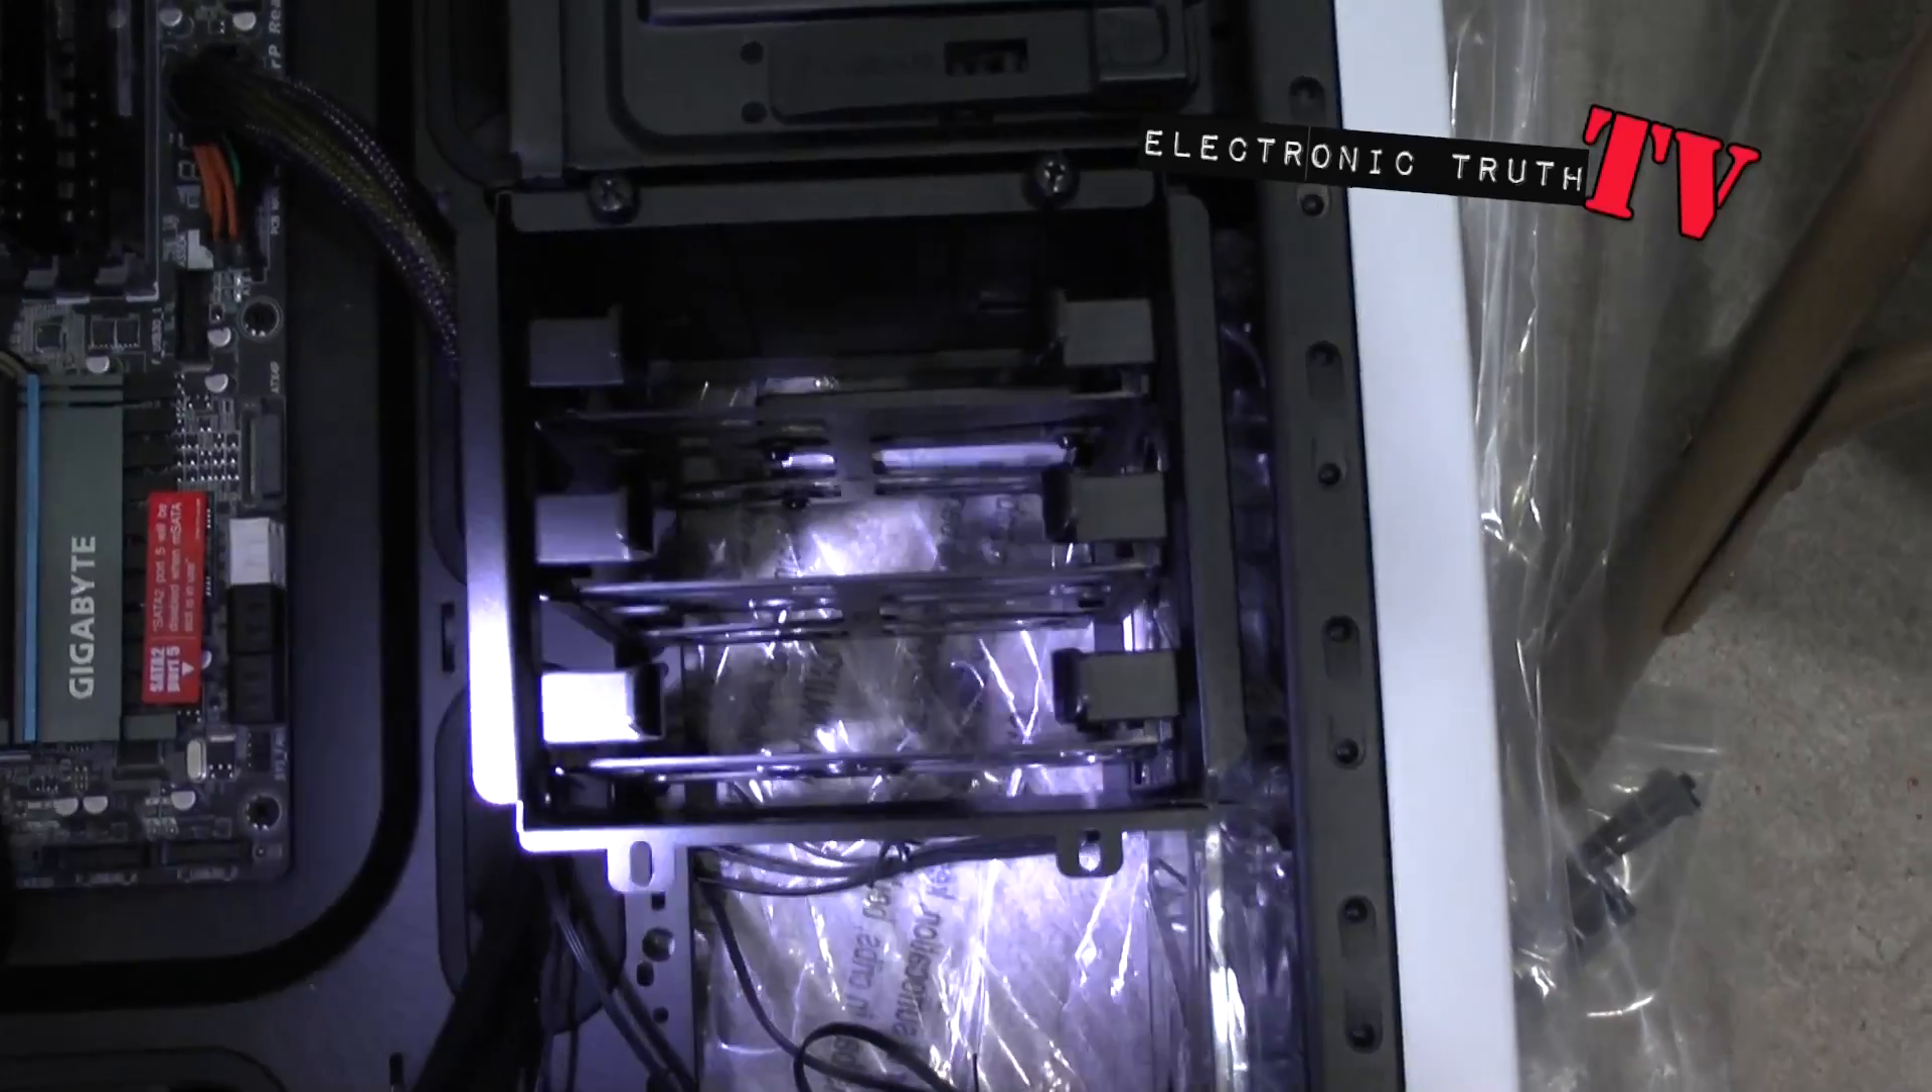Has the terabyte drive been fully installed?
No.